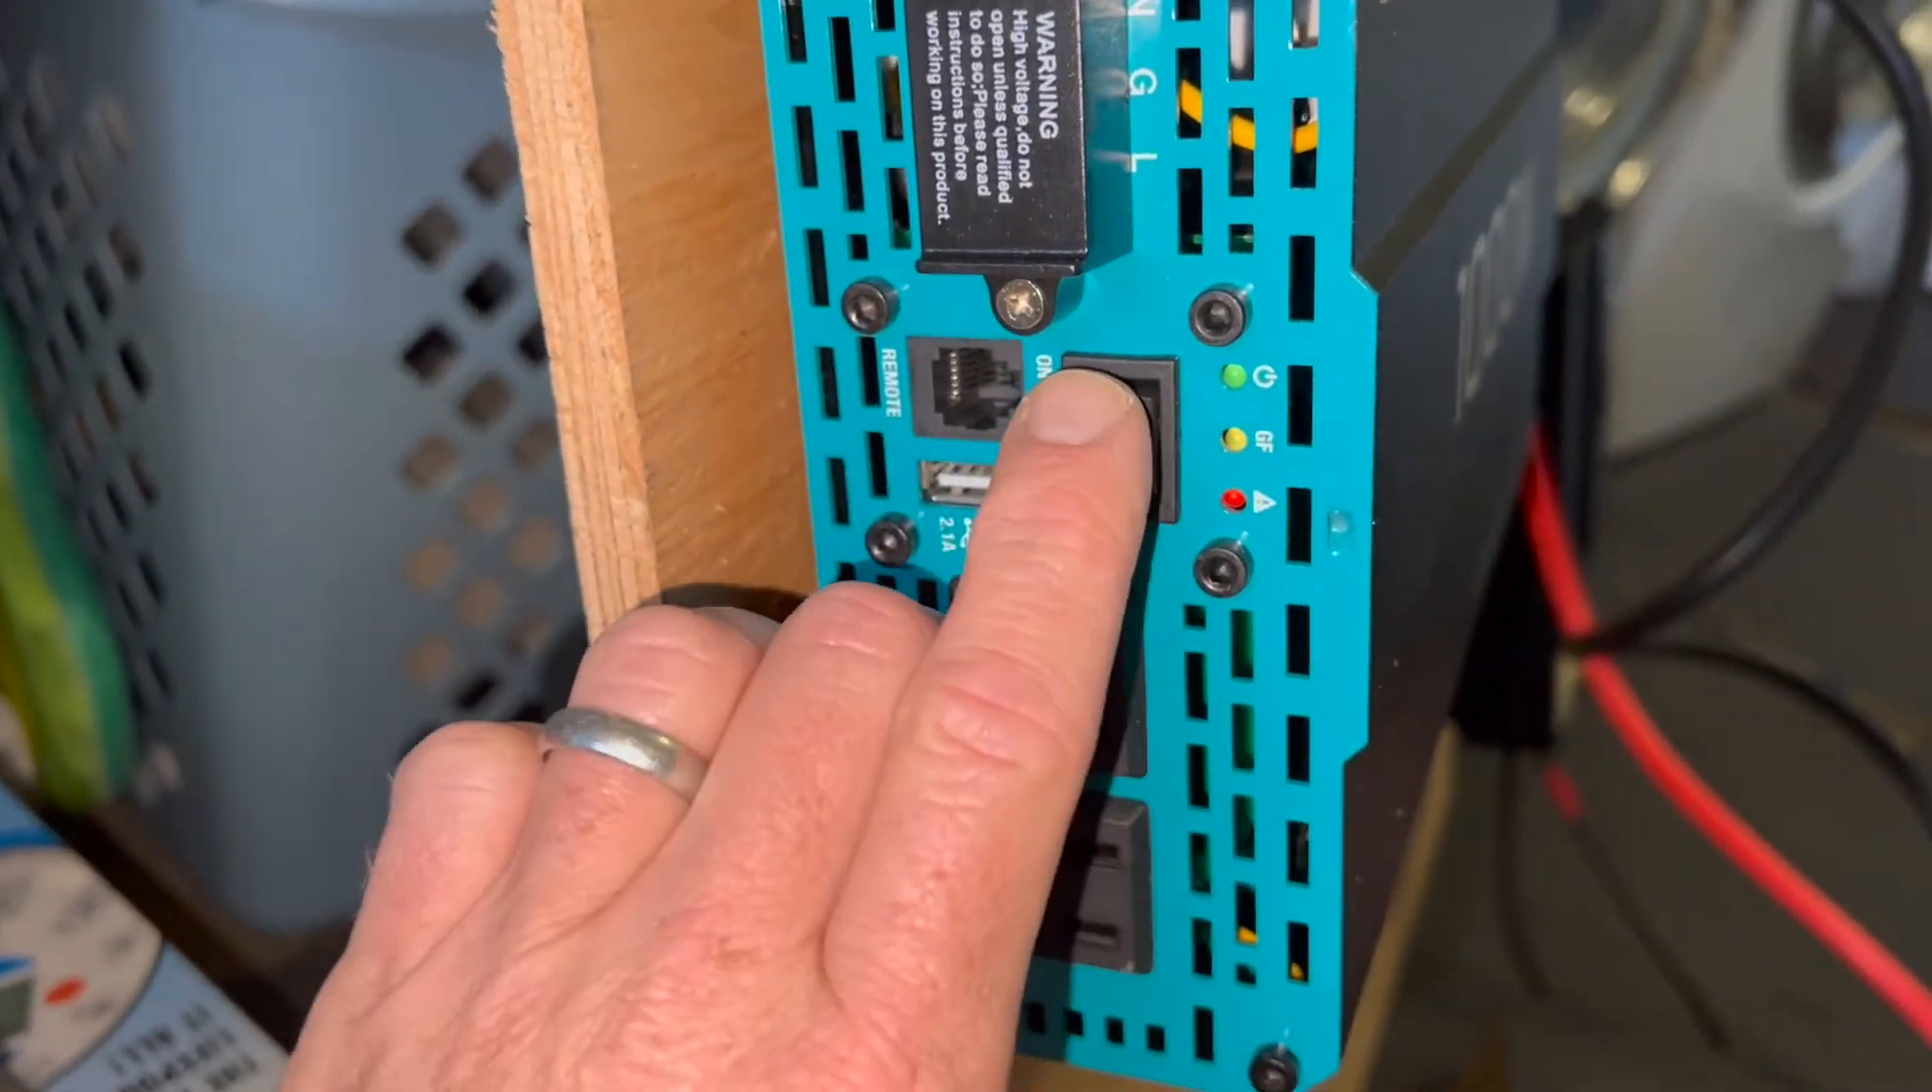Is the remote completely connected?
No.